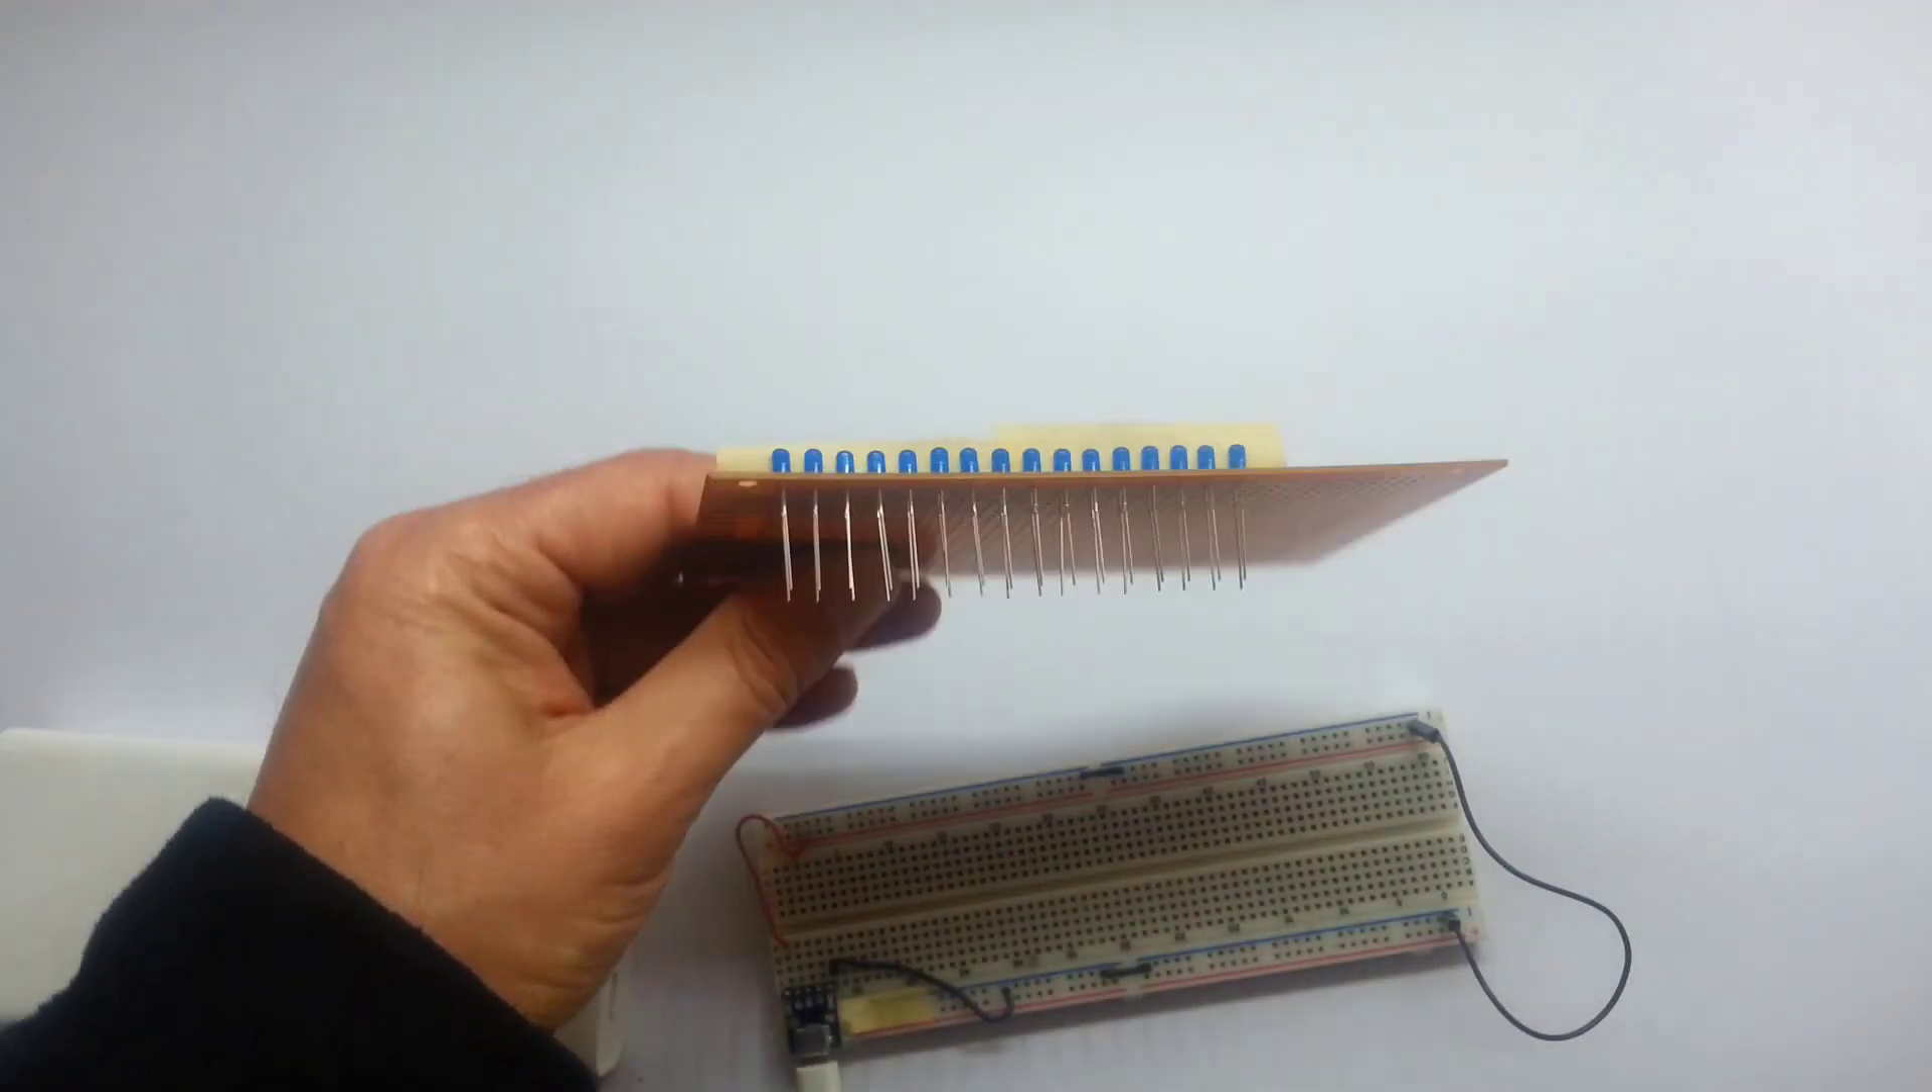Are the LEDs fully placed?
Yes.